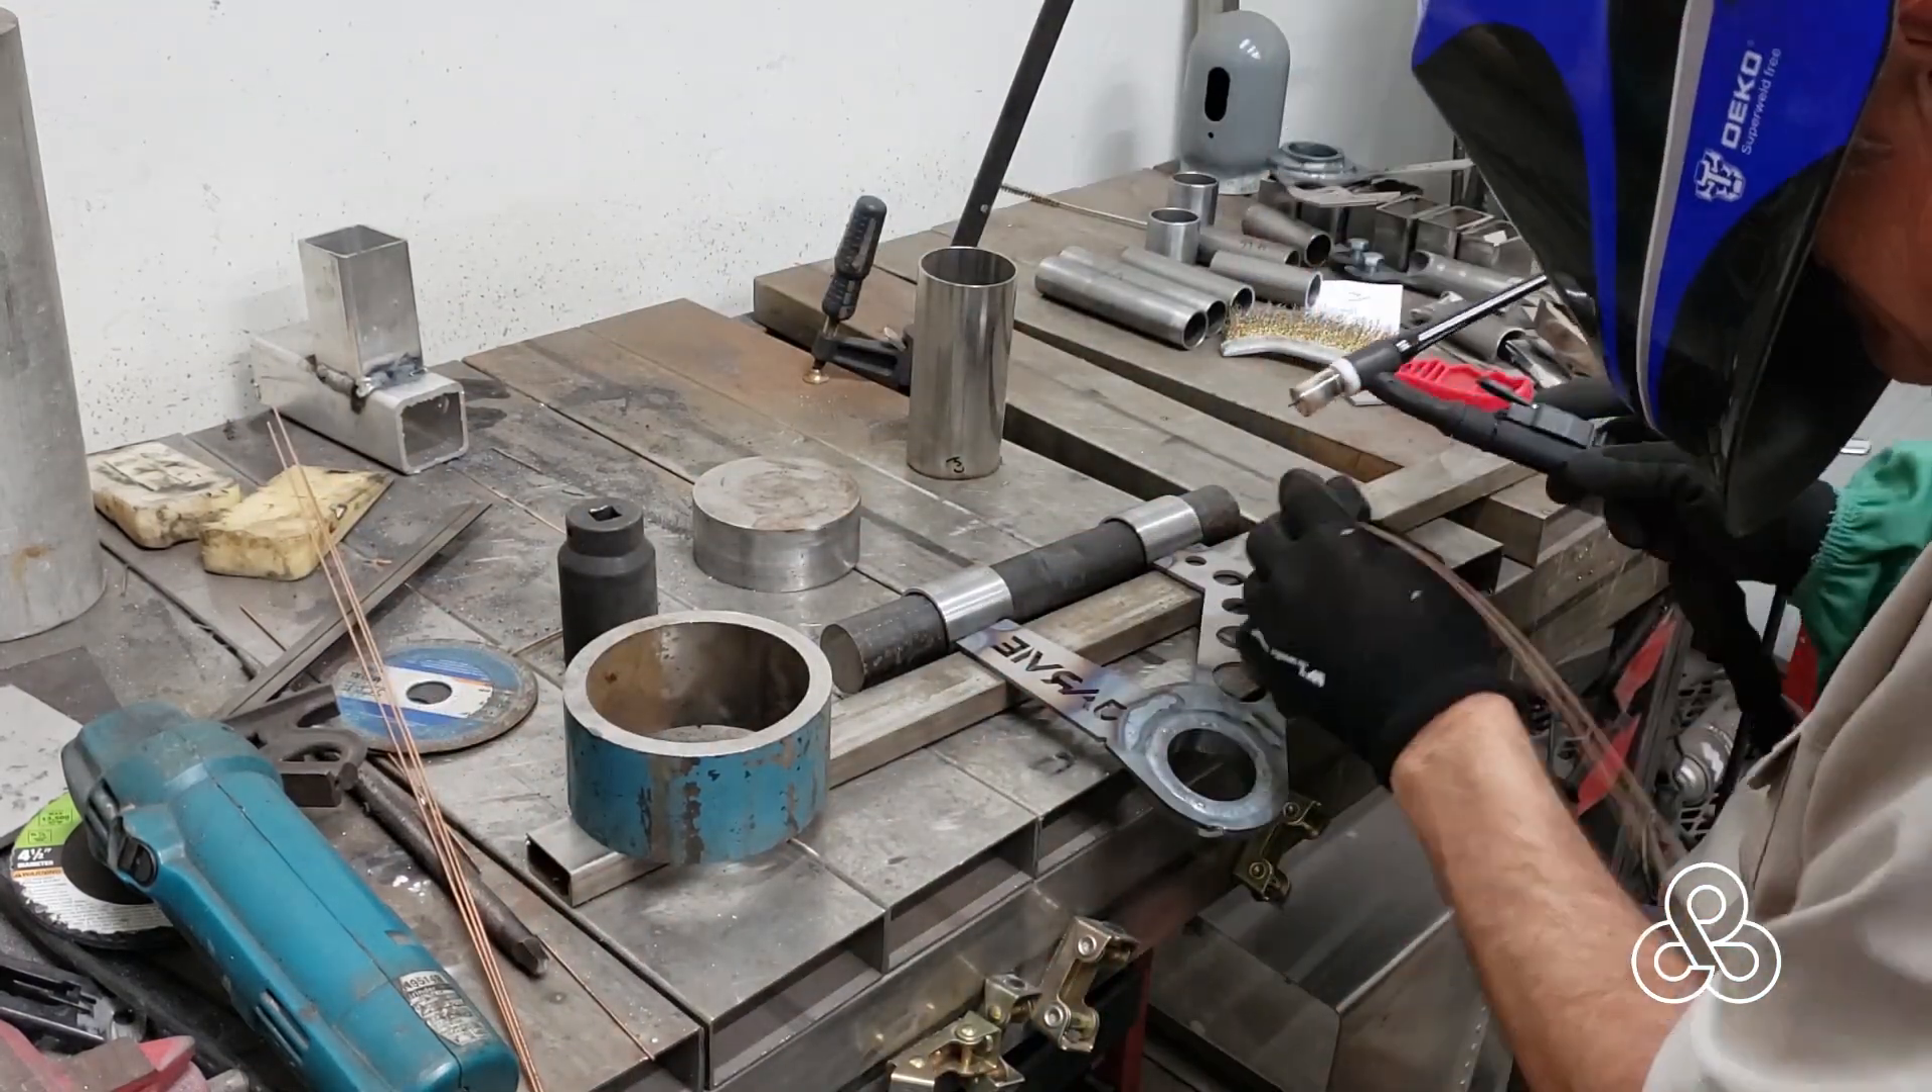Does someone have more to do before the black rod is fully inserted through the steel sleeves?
No.